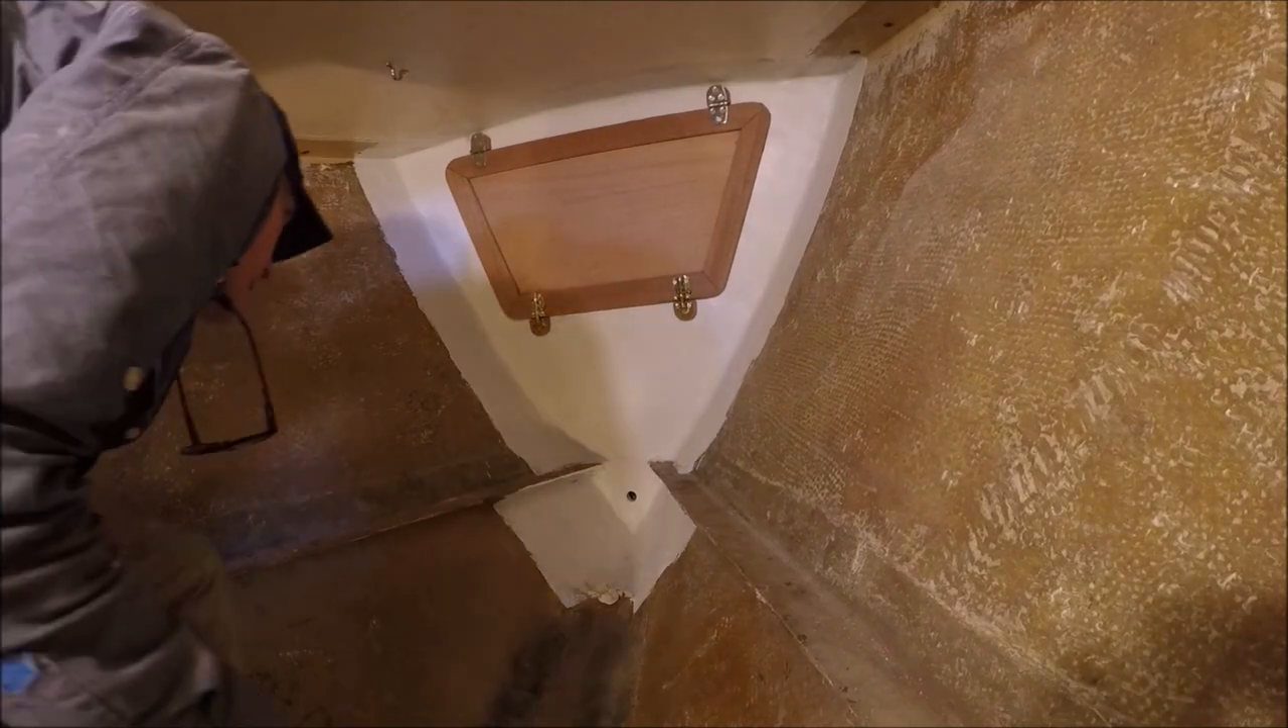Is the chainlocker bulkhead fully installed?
Yes.